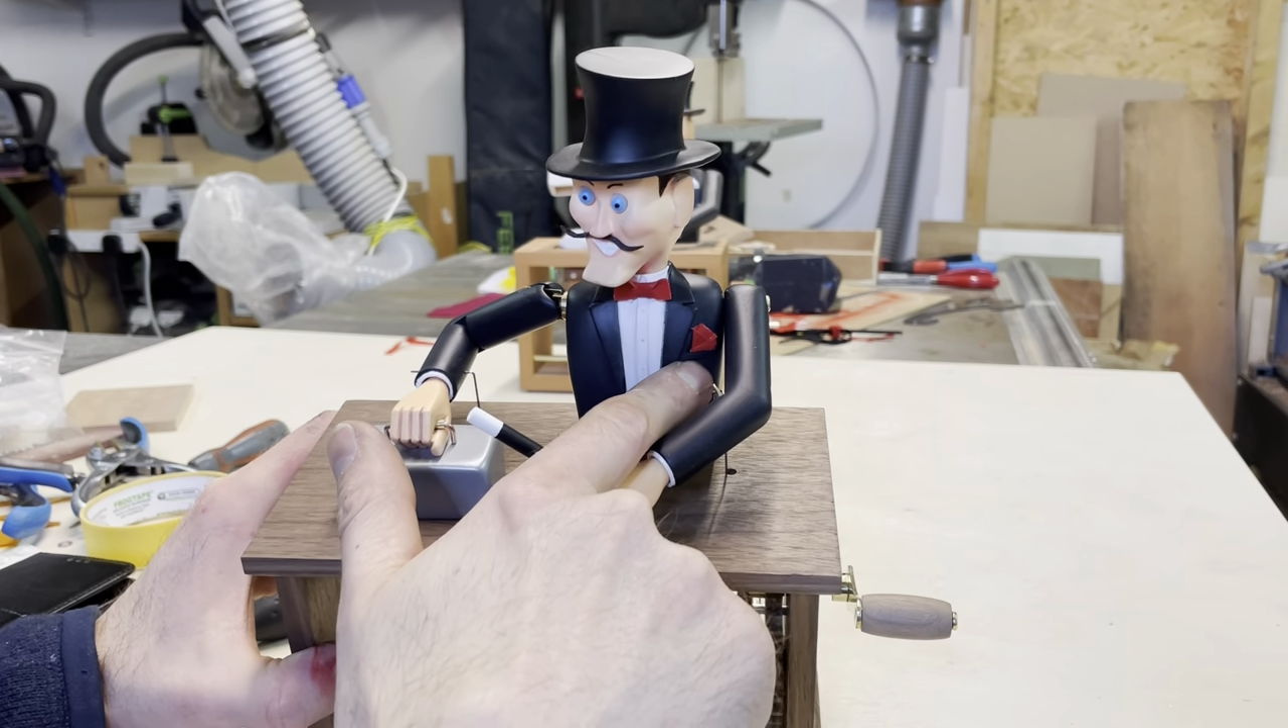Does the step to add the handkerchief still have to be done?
No.